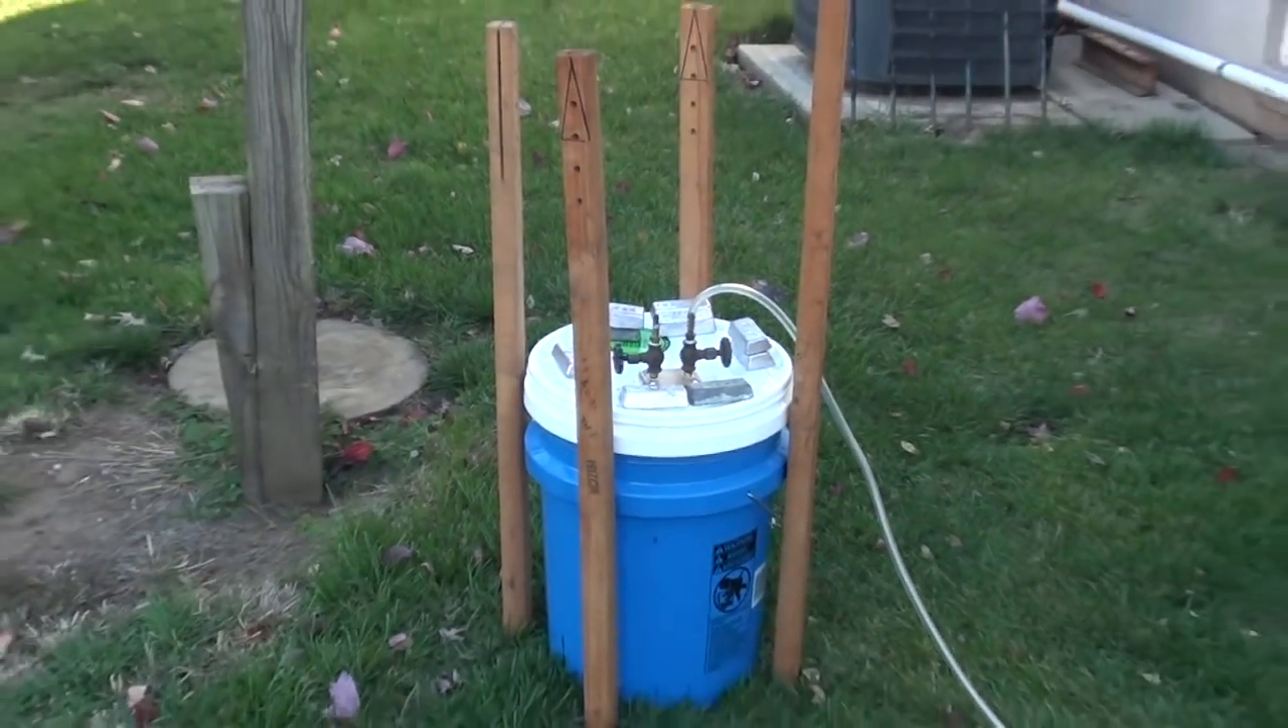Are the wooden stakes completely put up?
Yes.